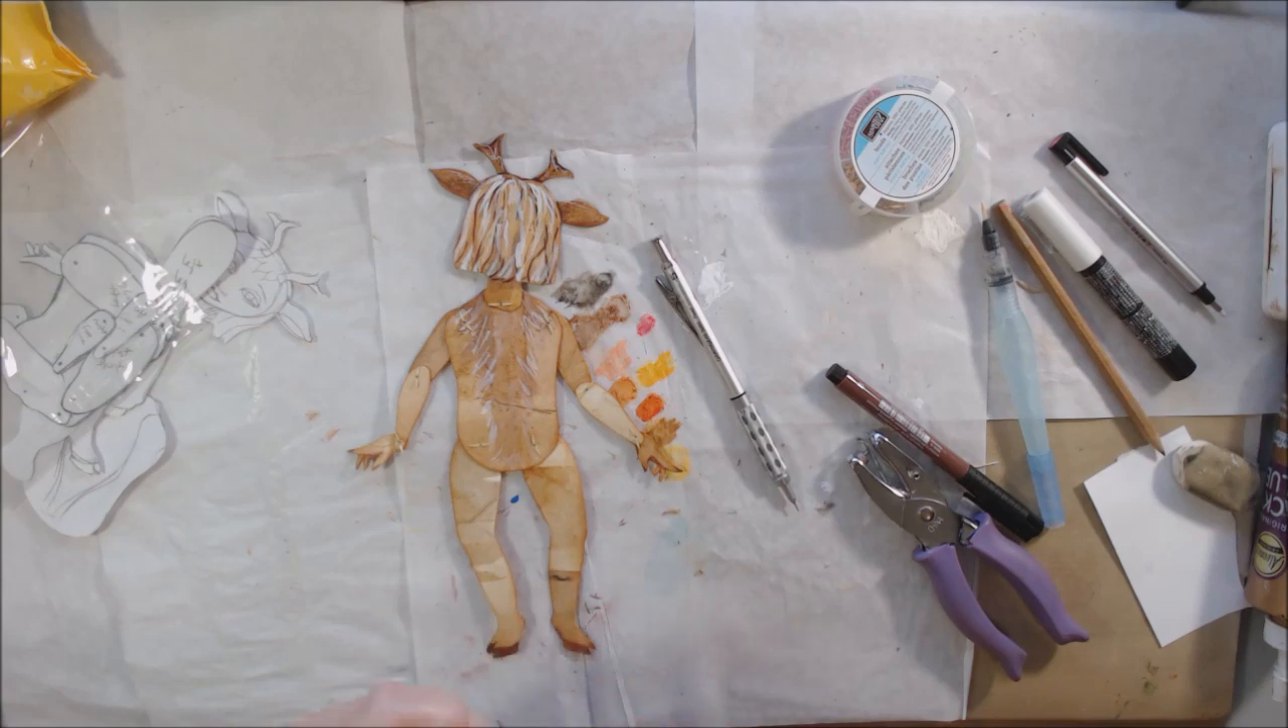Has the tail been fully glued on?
No.